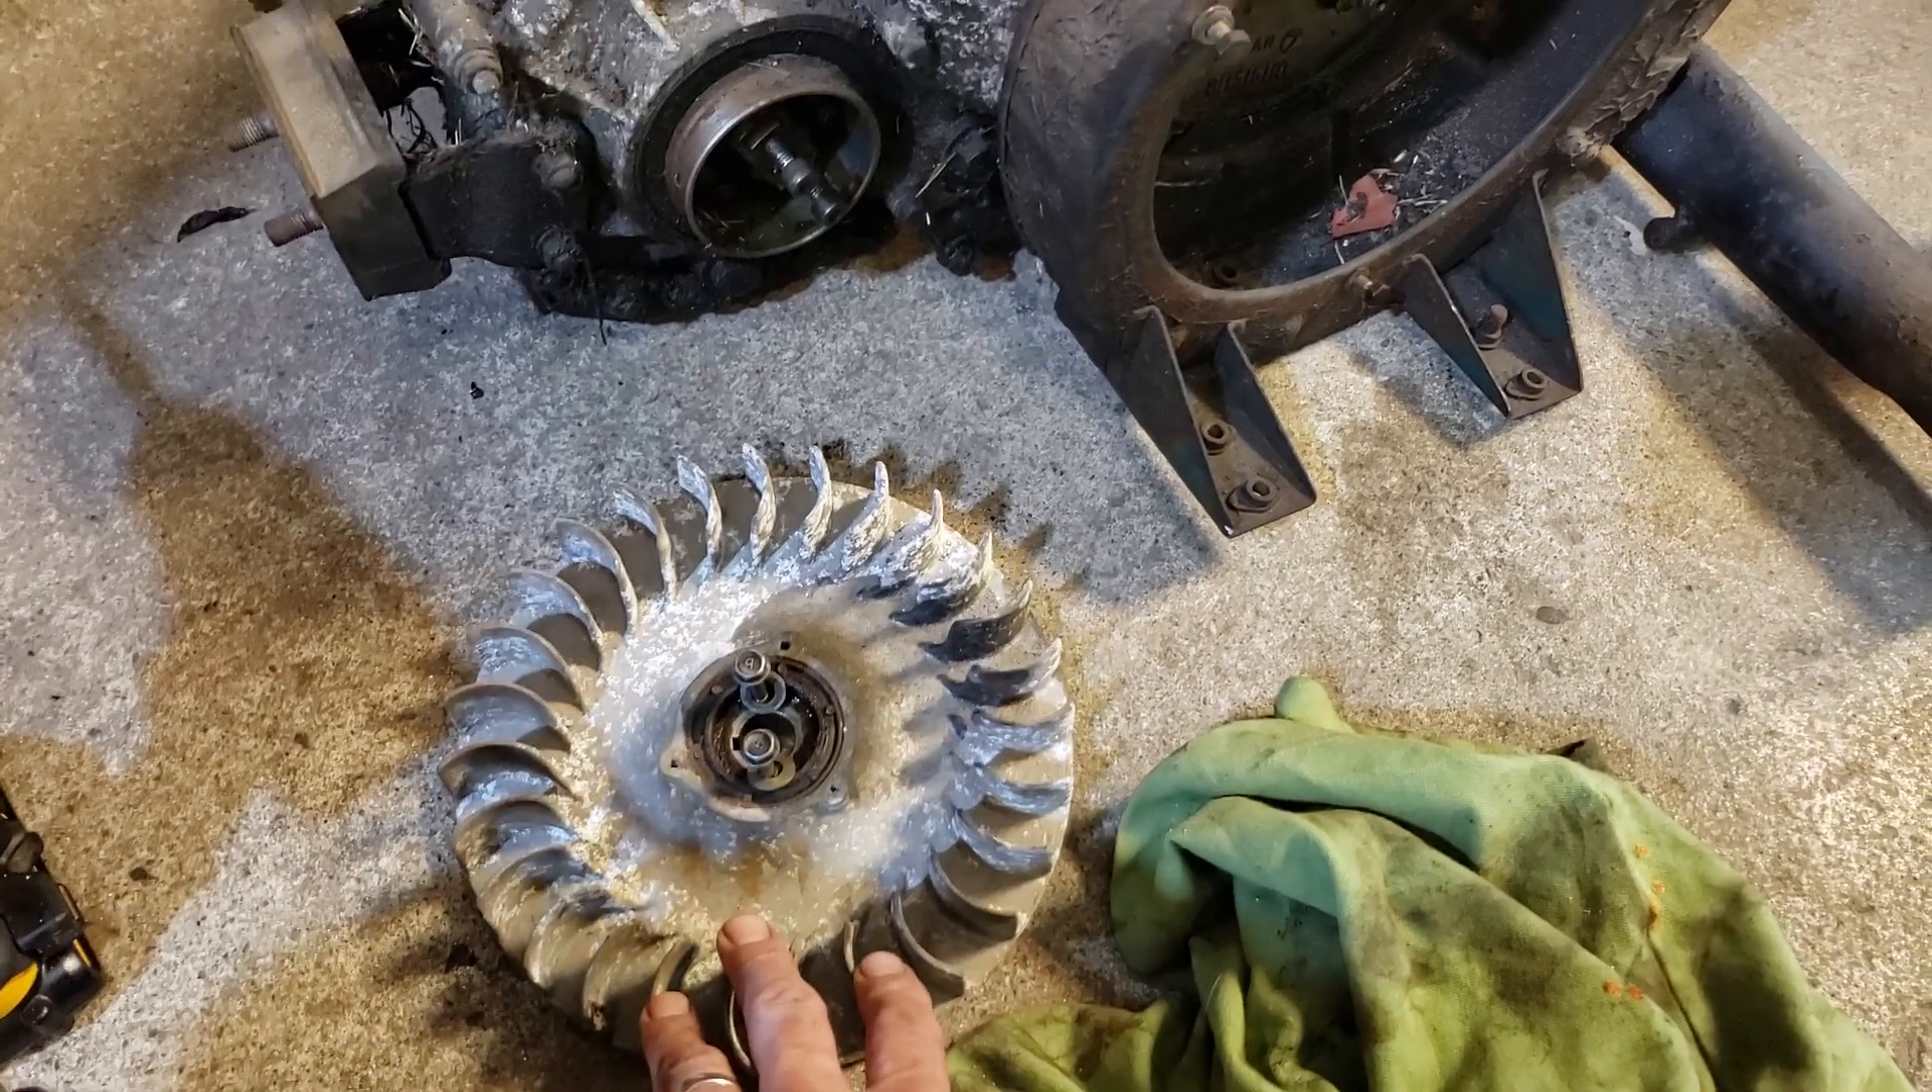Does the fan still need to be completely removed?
No.